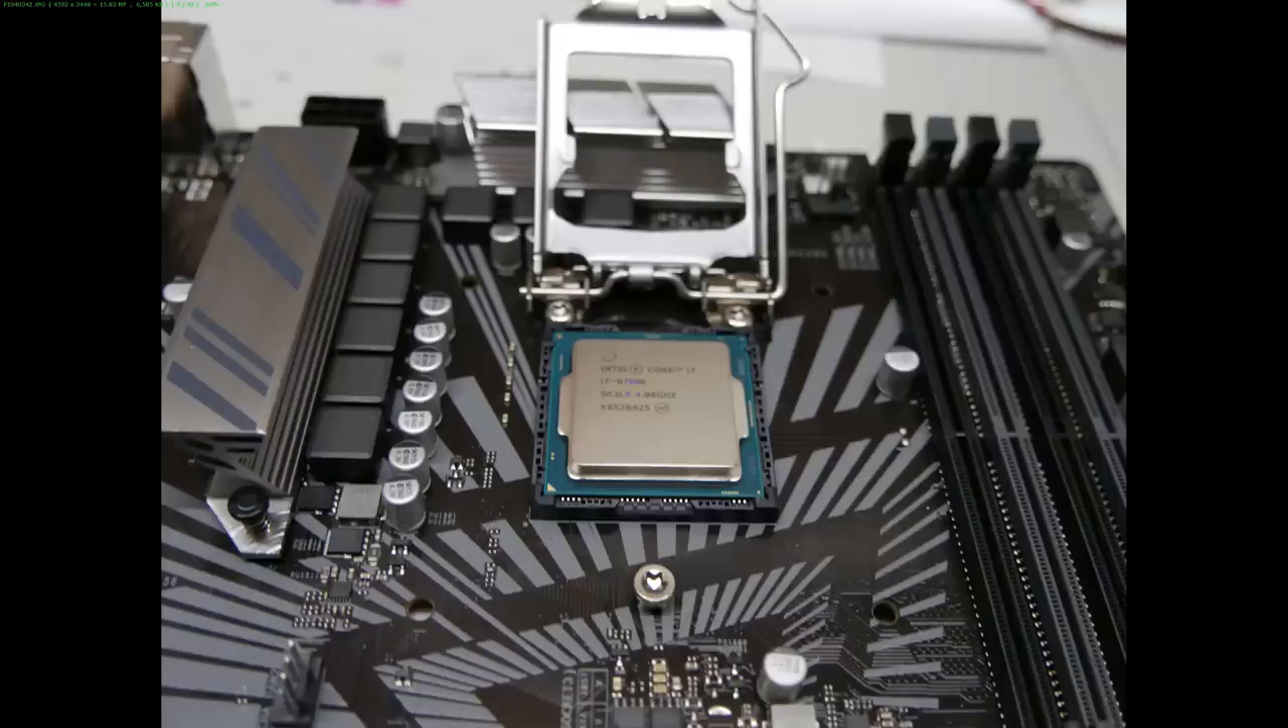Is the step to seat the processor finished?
Yes.